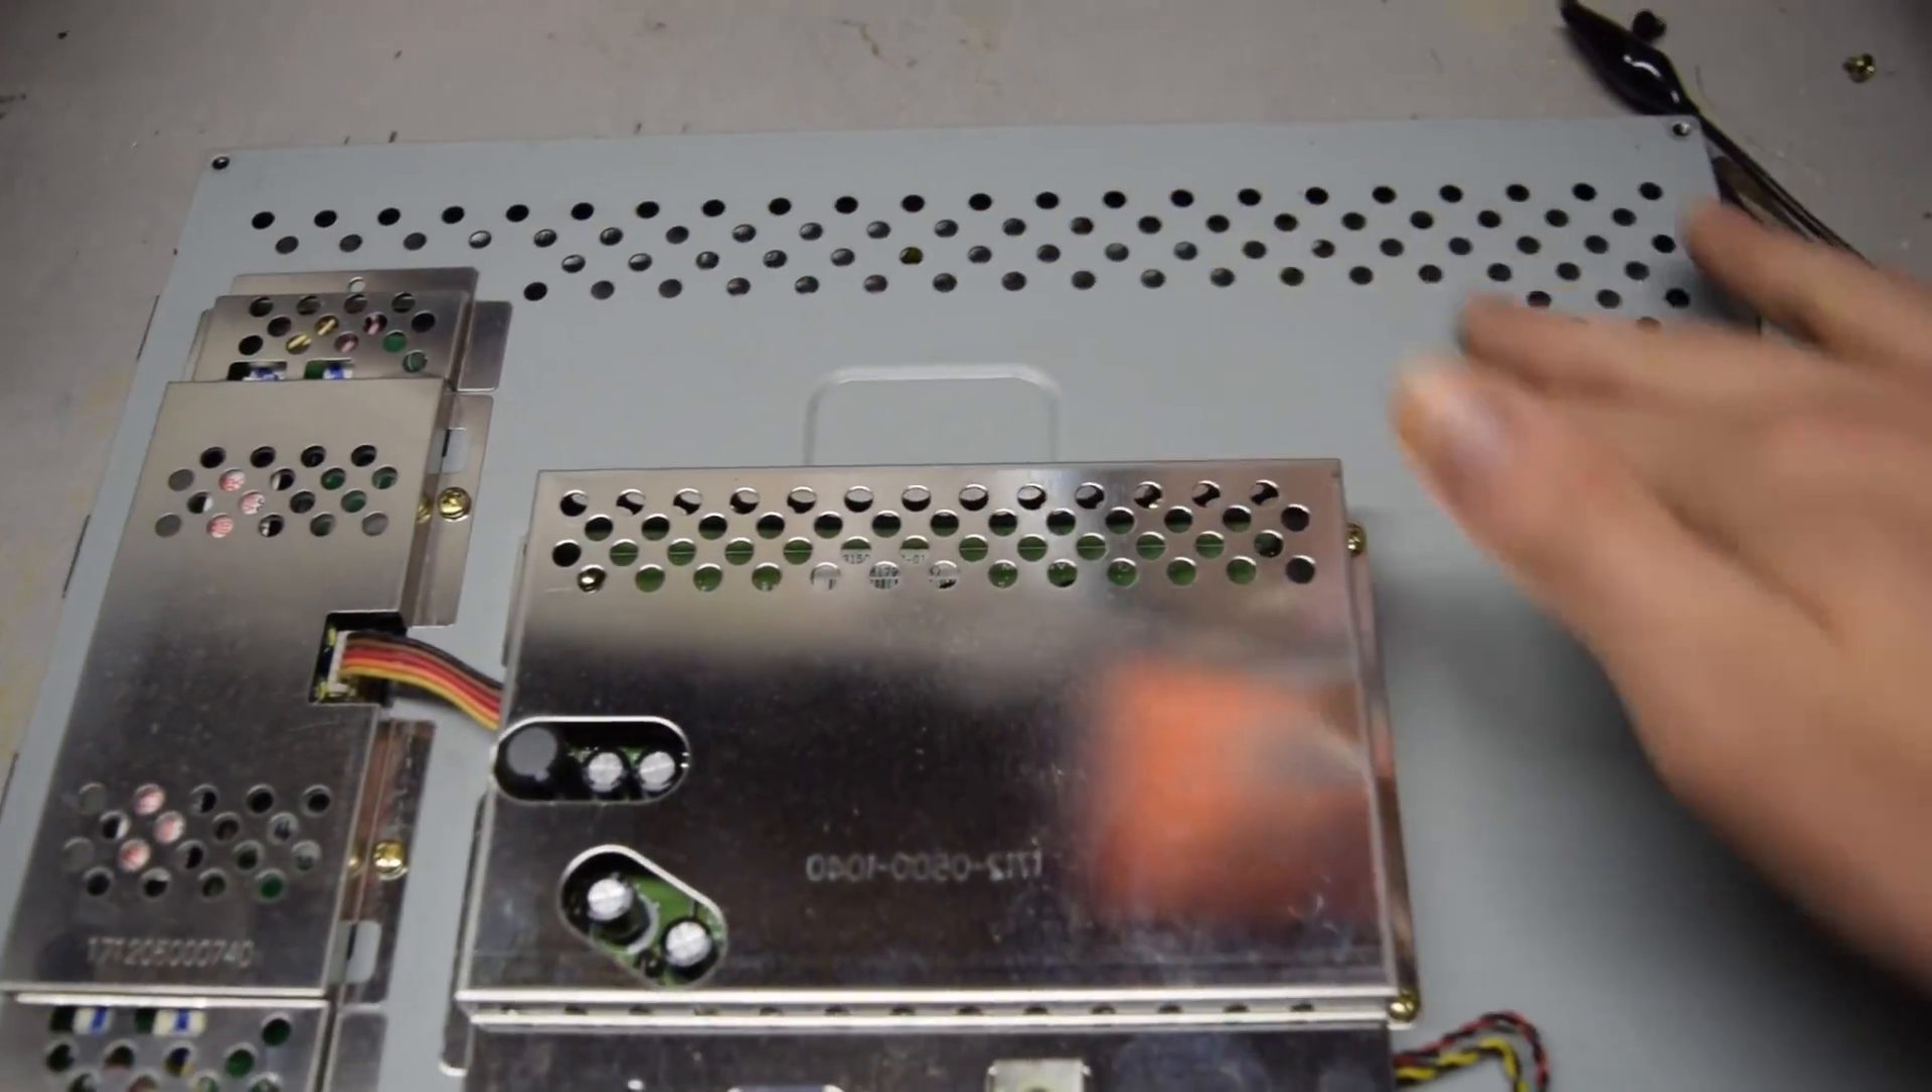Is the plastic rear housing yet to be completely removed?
No.